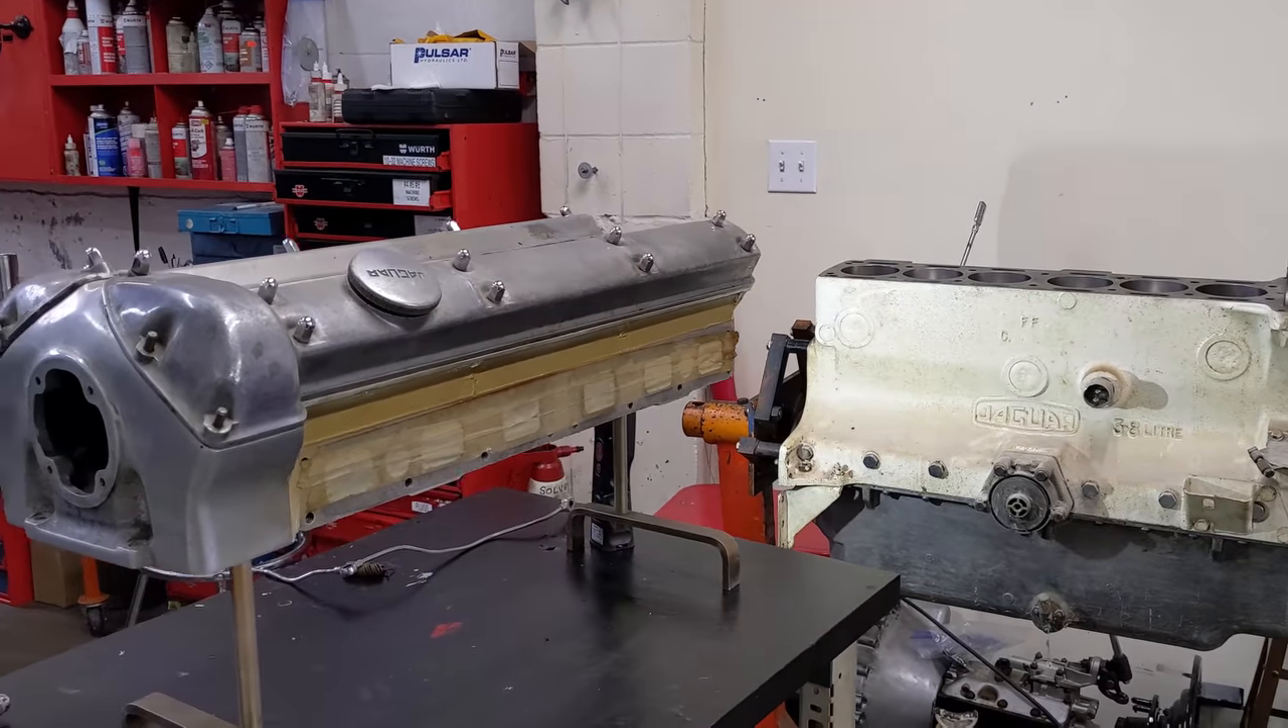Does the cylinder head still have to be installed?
Yes.